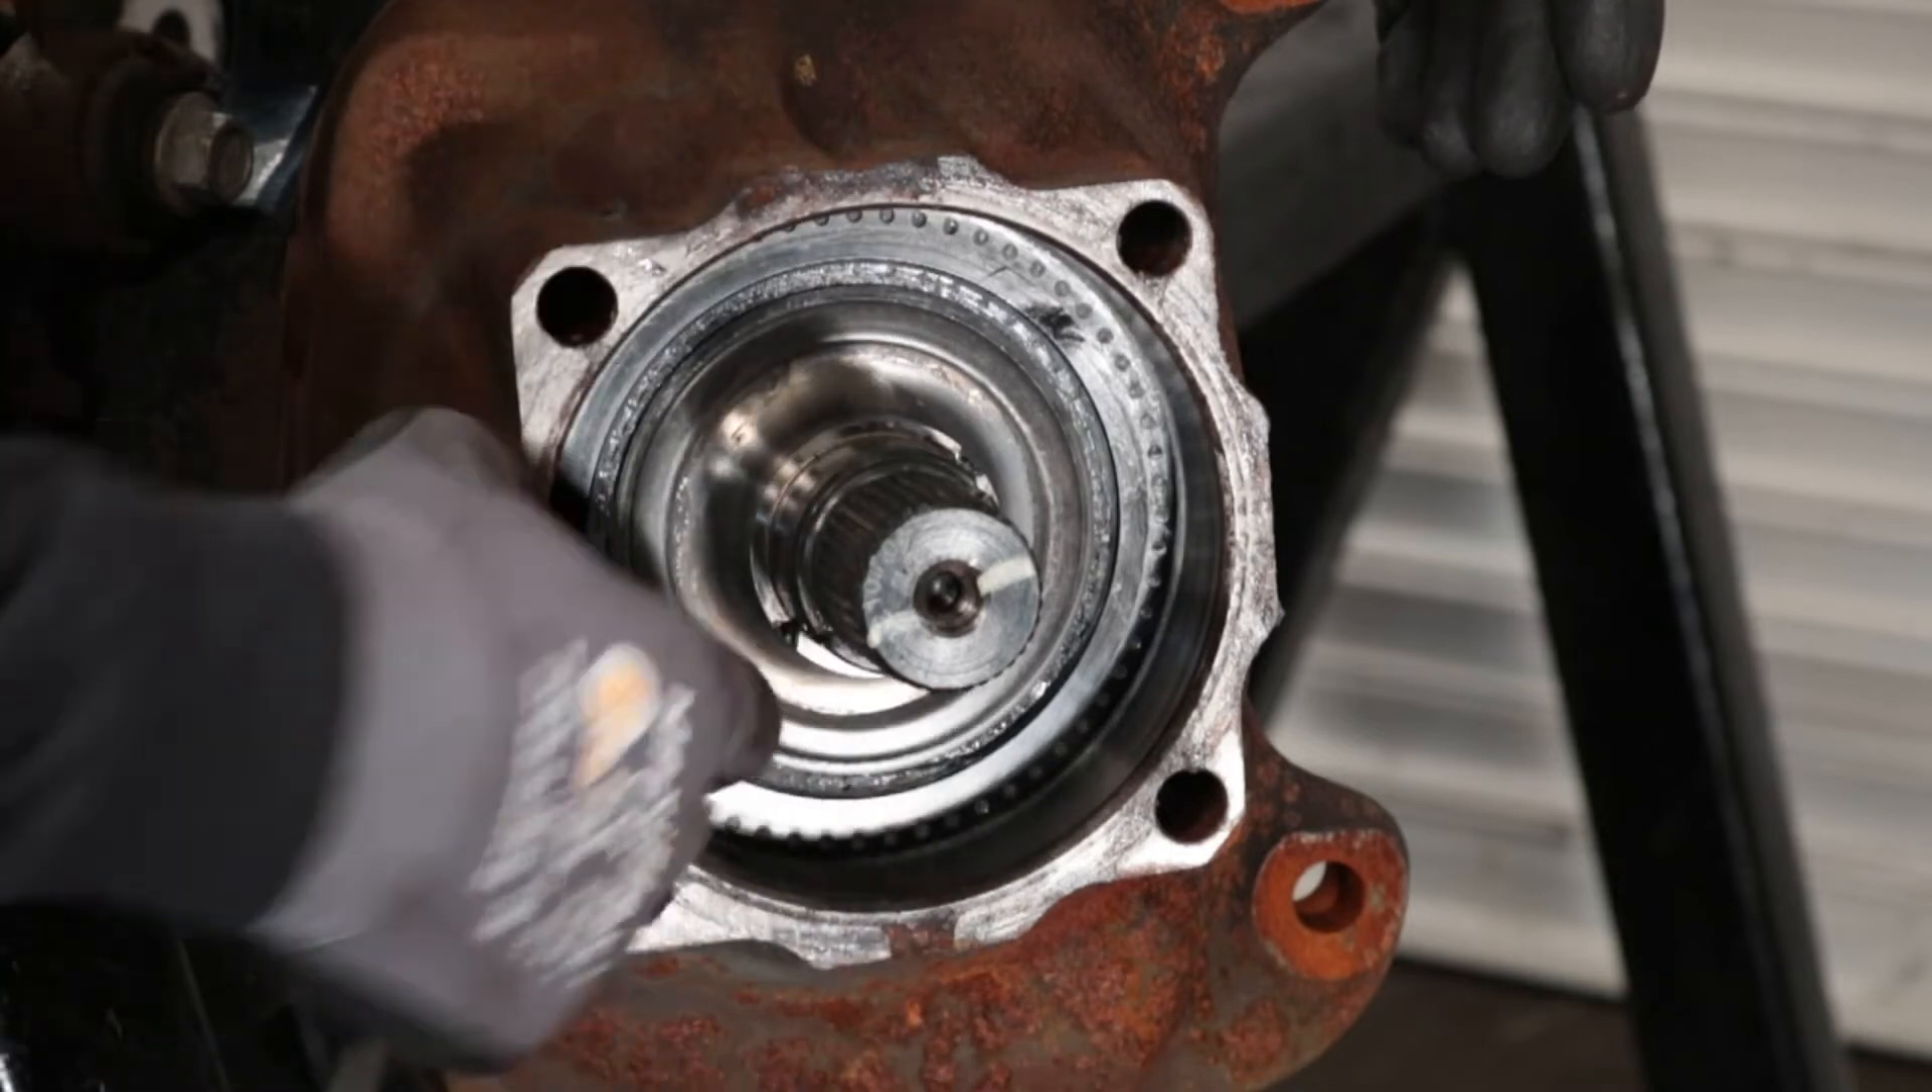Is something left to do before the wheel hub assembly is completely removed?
No.